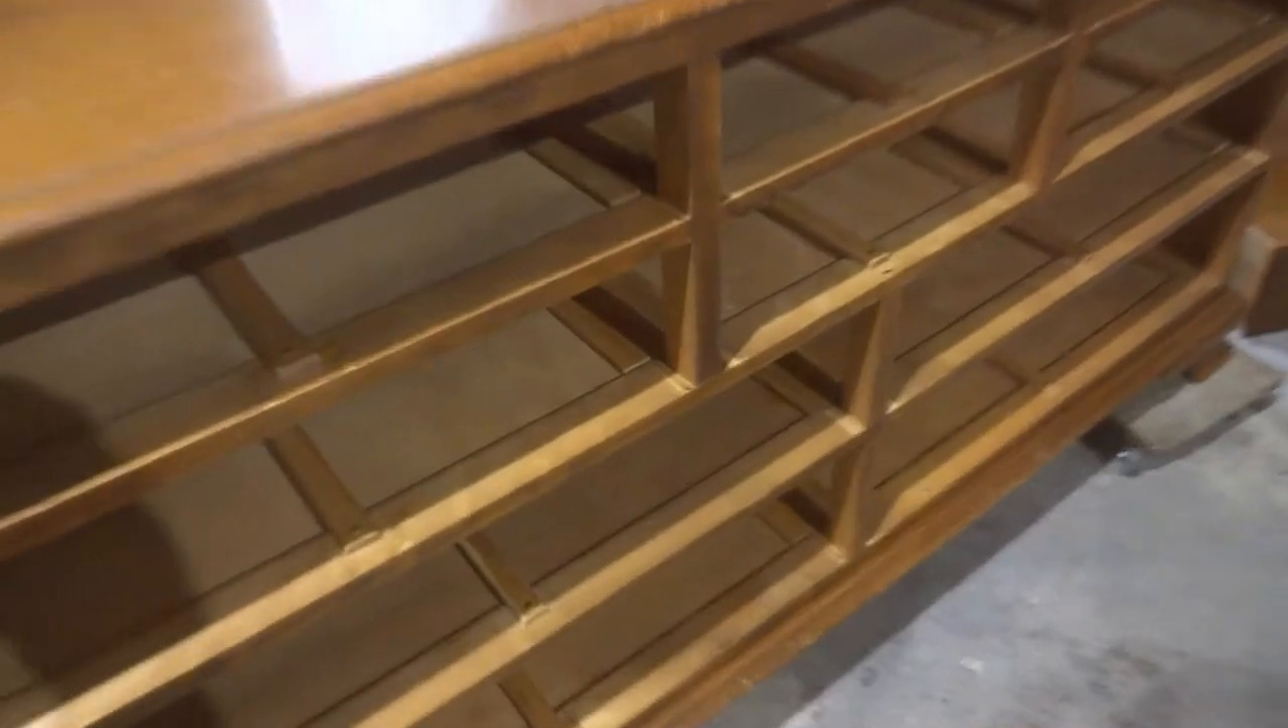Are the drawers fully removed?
Yes.